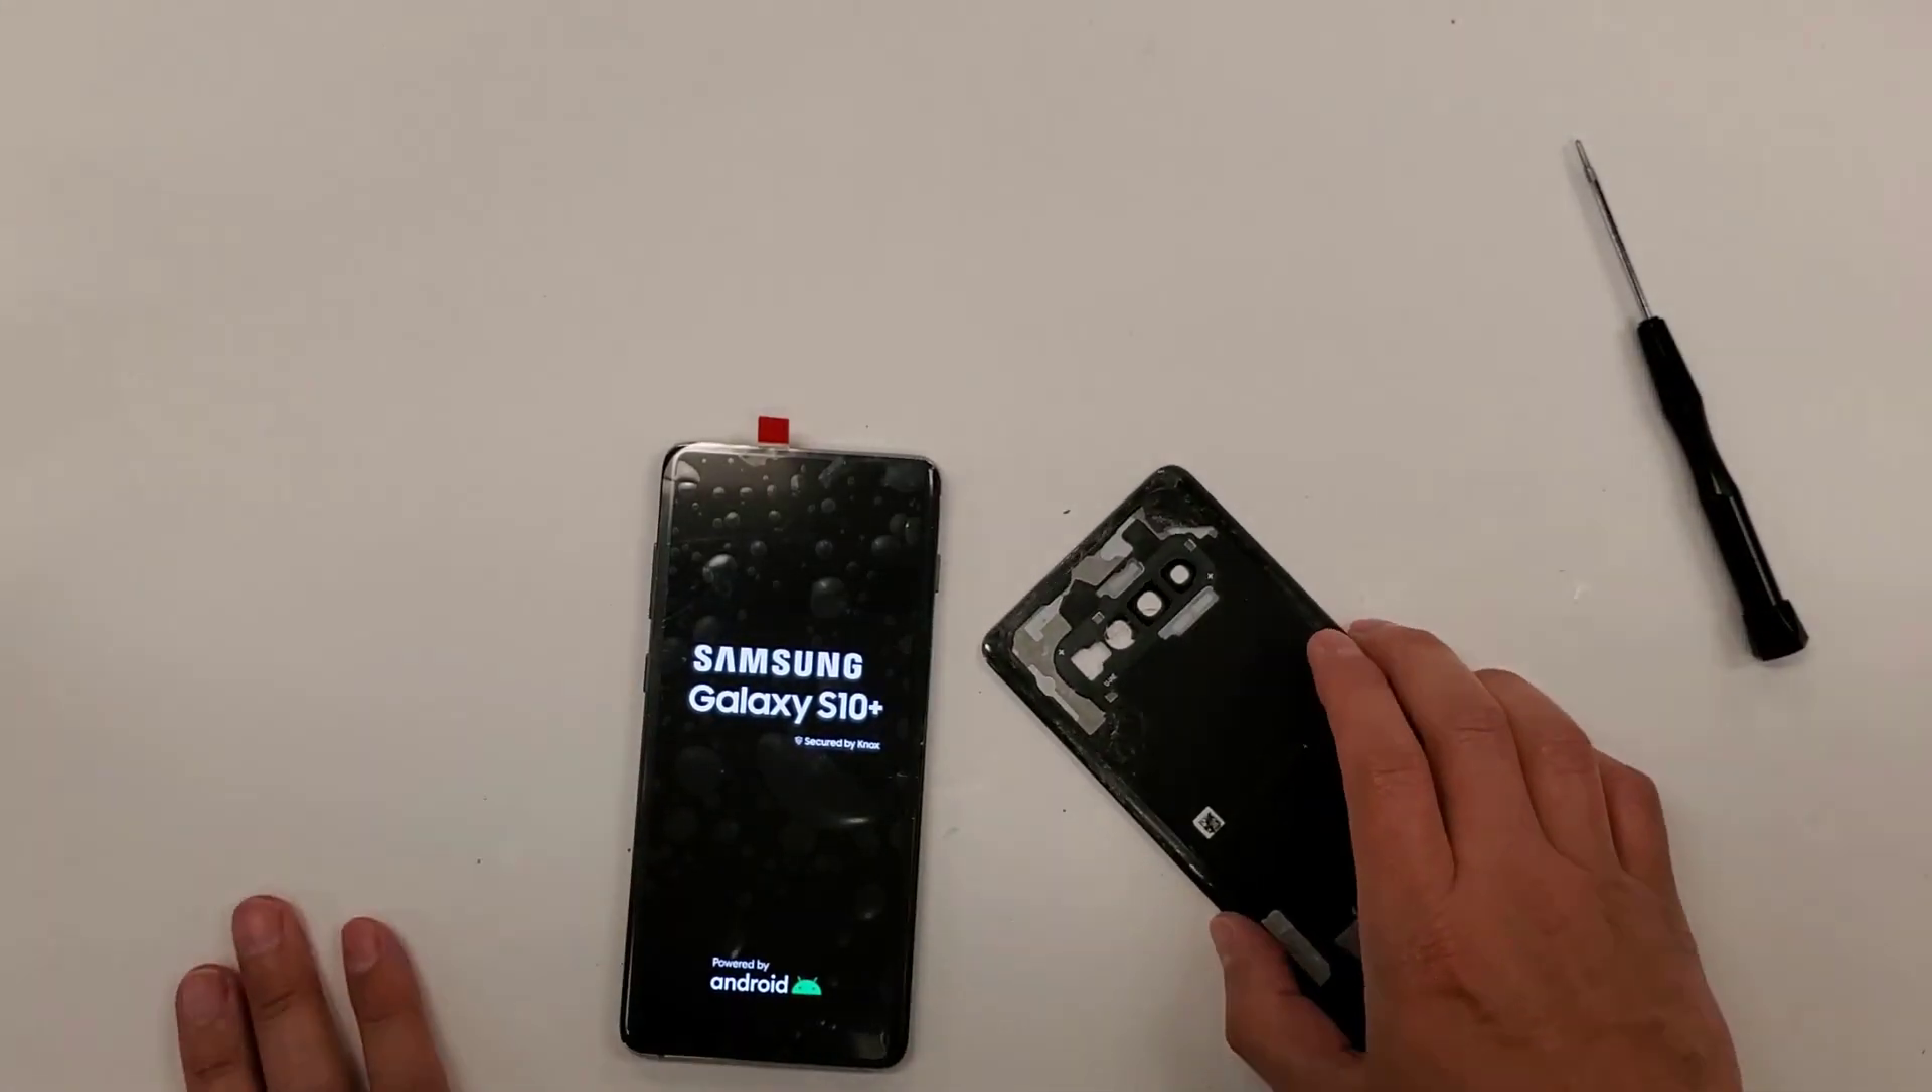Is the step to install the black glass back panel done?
No.